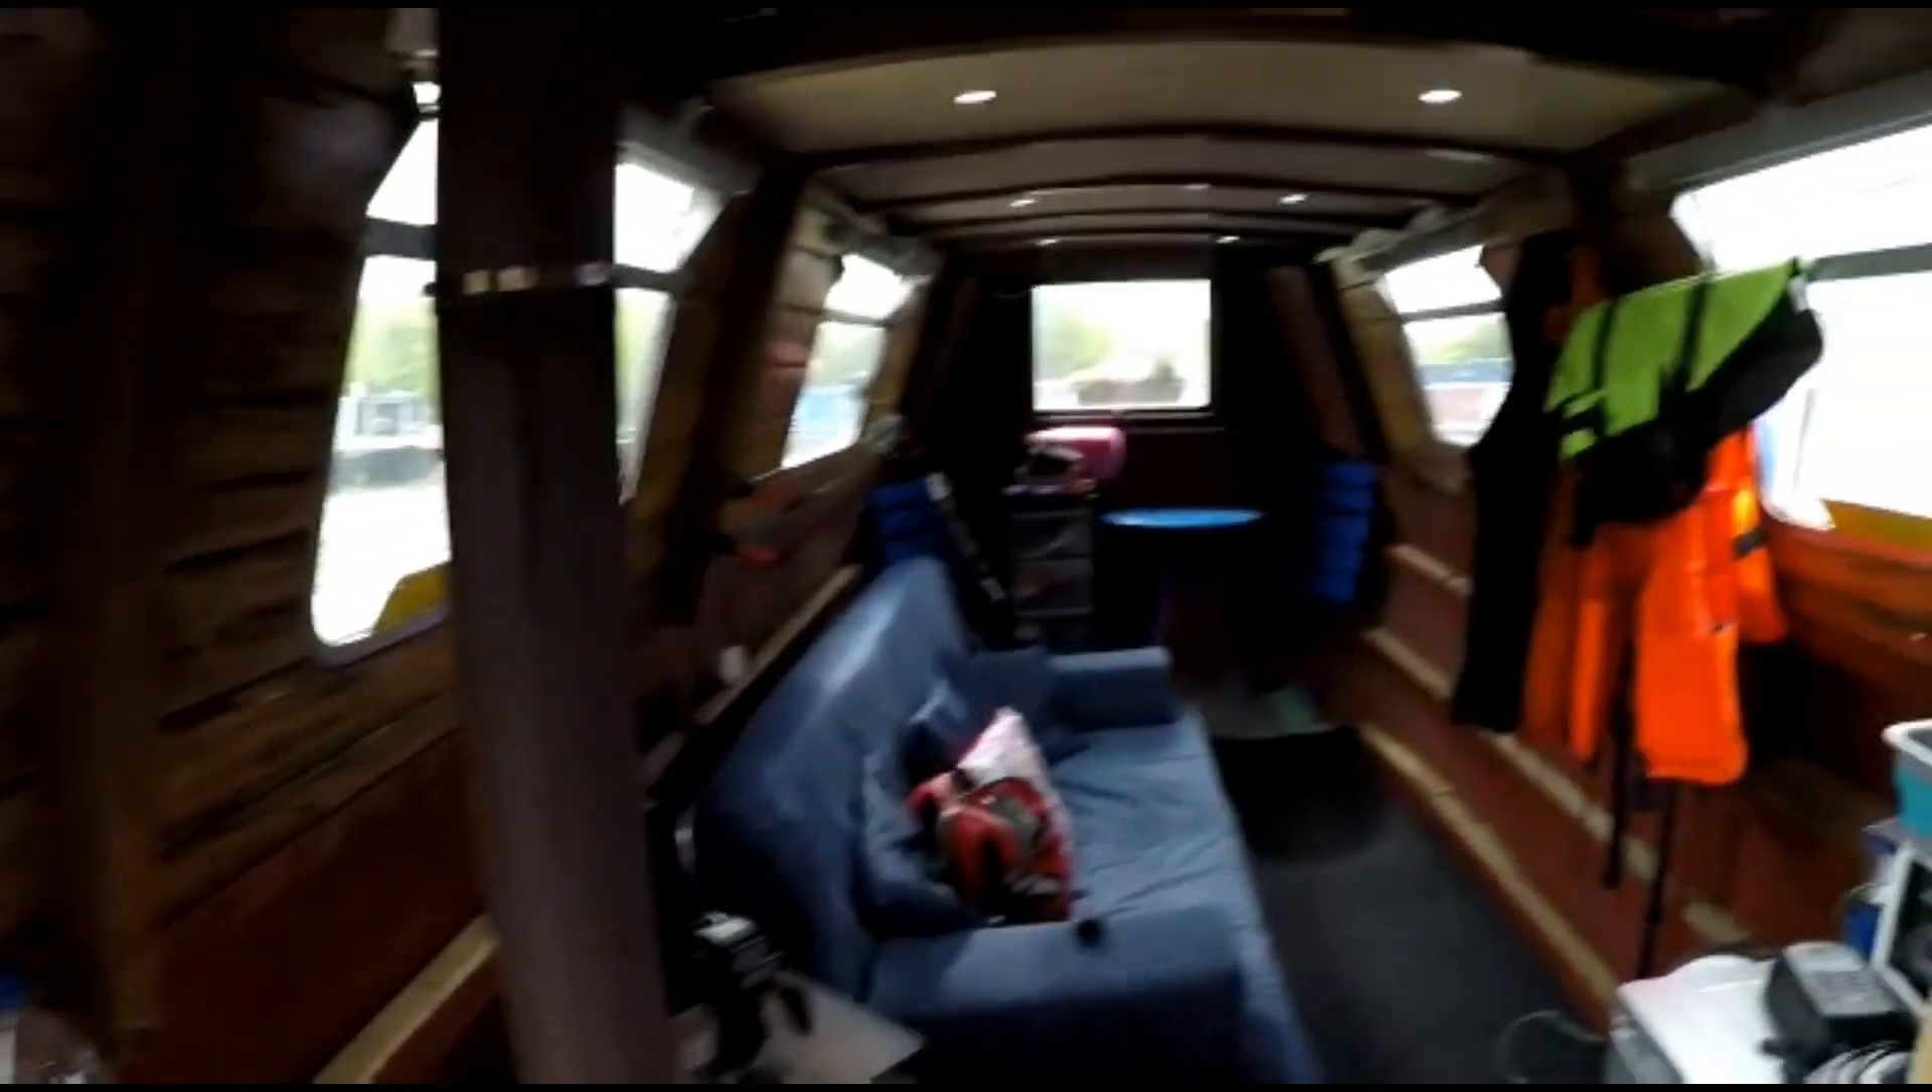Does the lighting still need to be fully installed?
No.